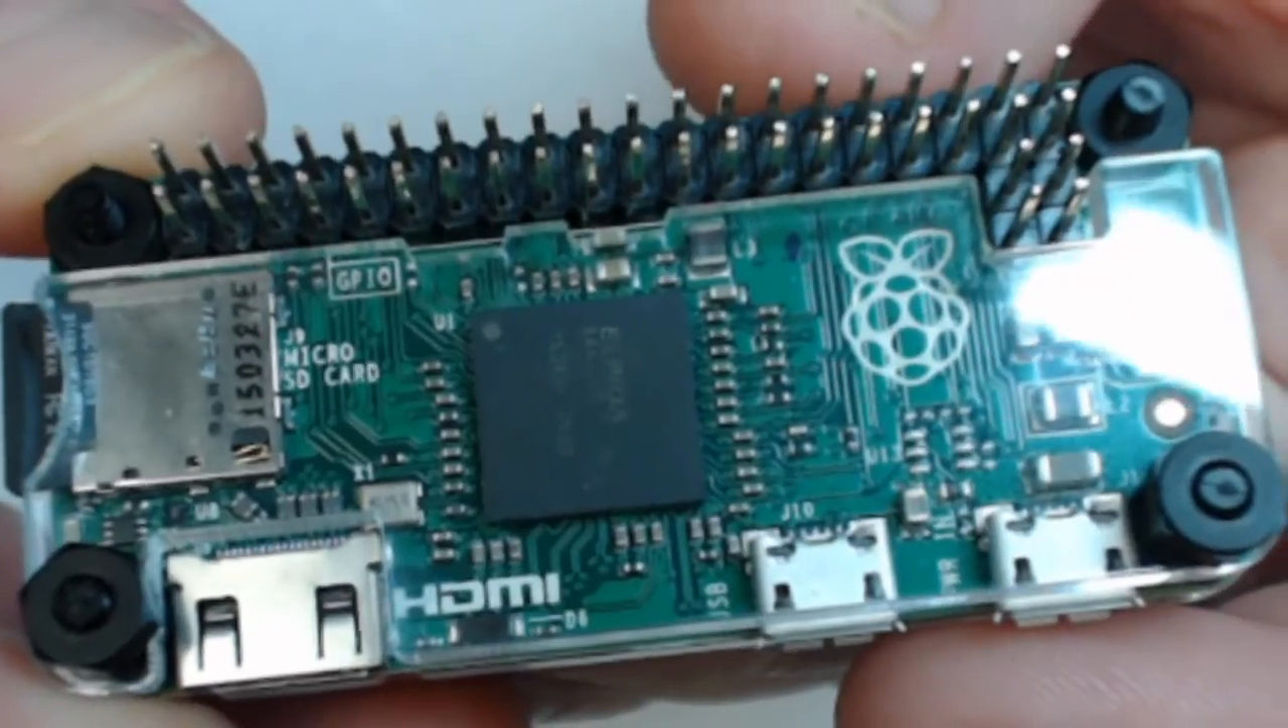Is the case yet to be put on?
No.